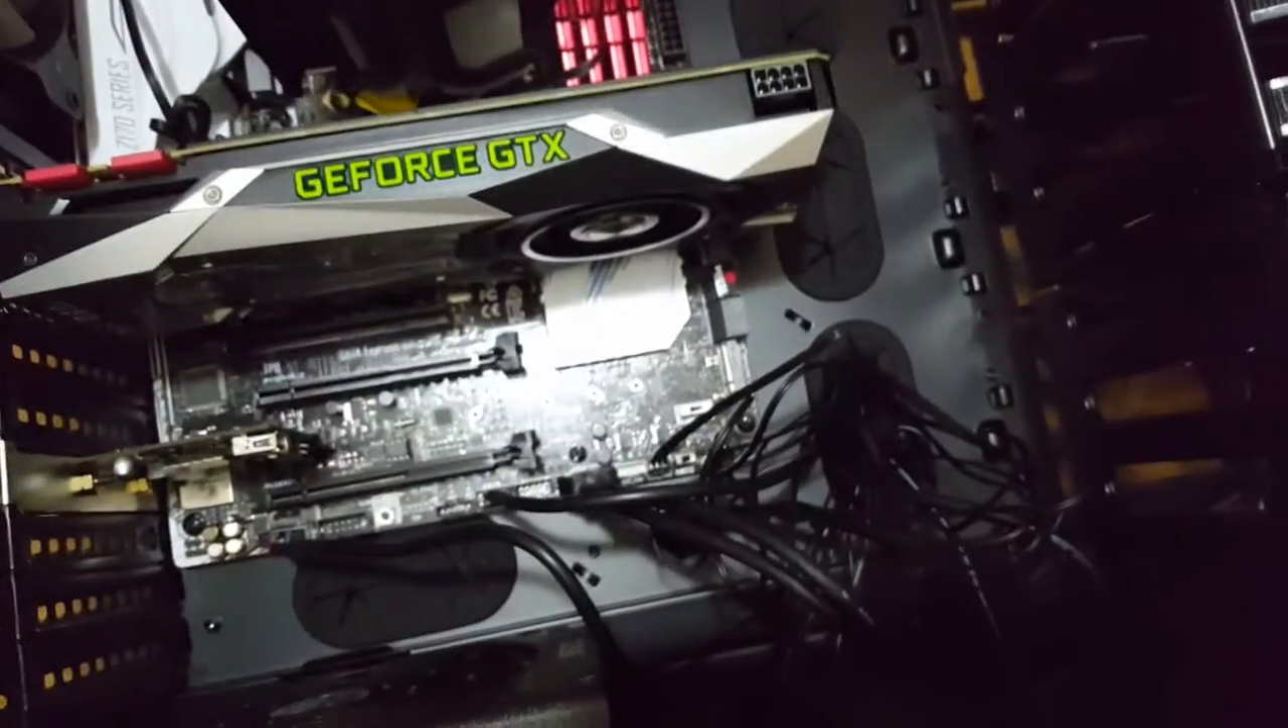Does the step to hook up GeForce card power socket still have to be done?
Yes.